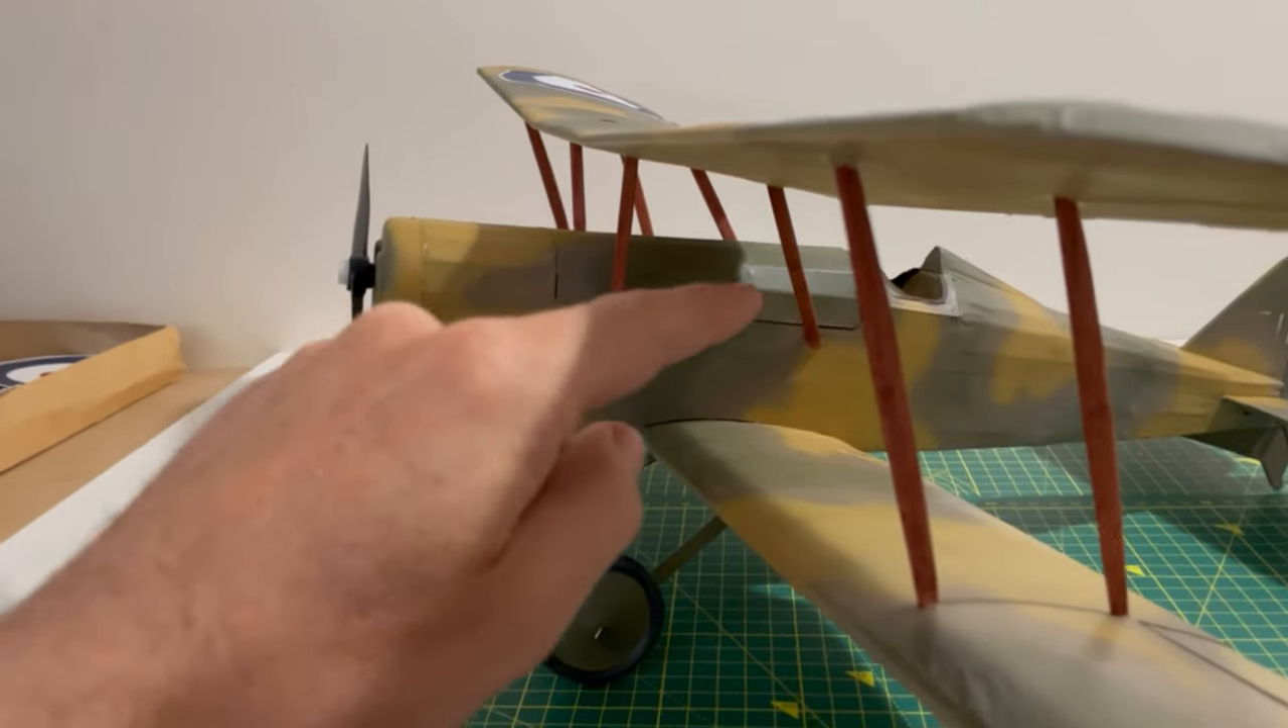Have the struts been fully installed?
Yes.